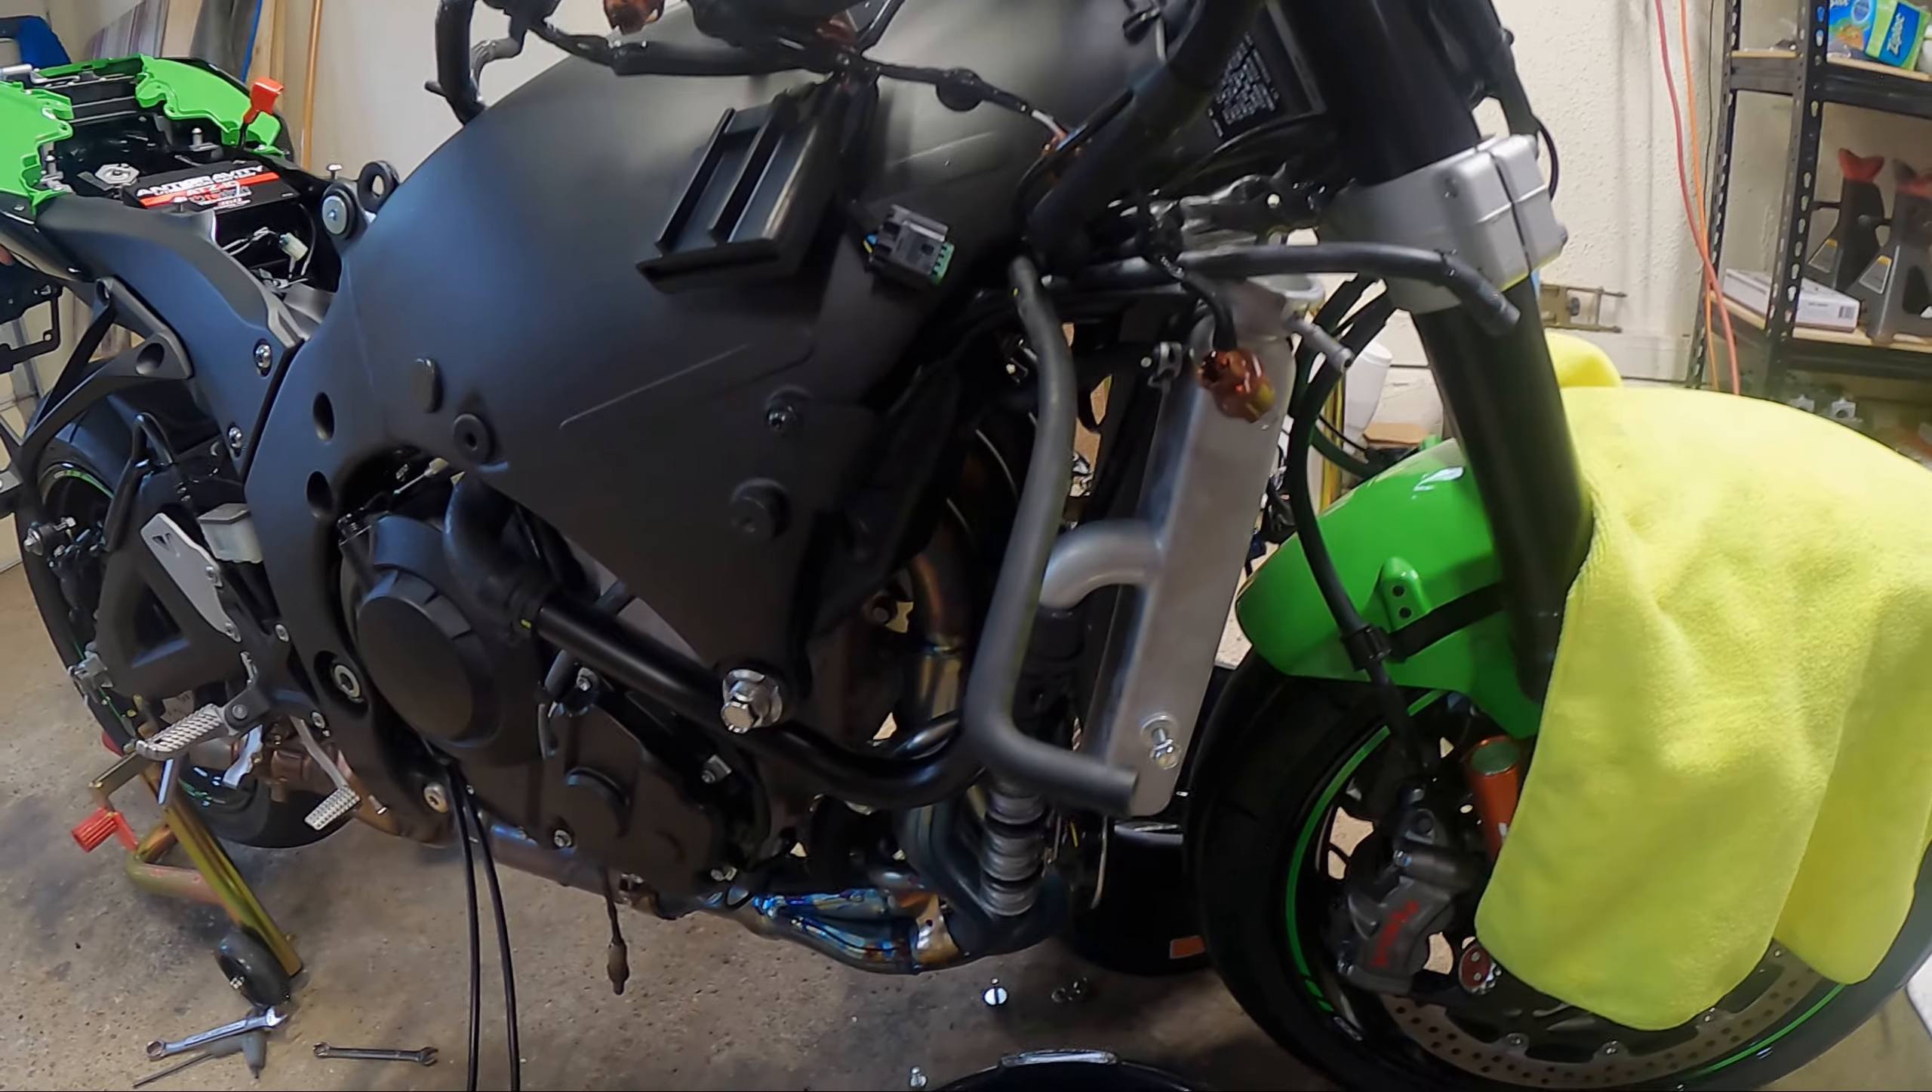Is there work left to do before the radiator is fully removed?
Yes.